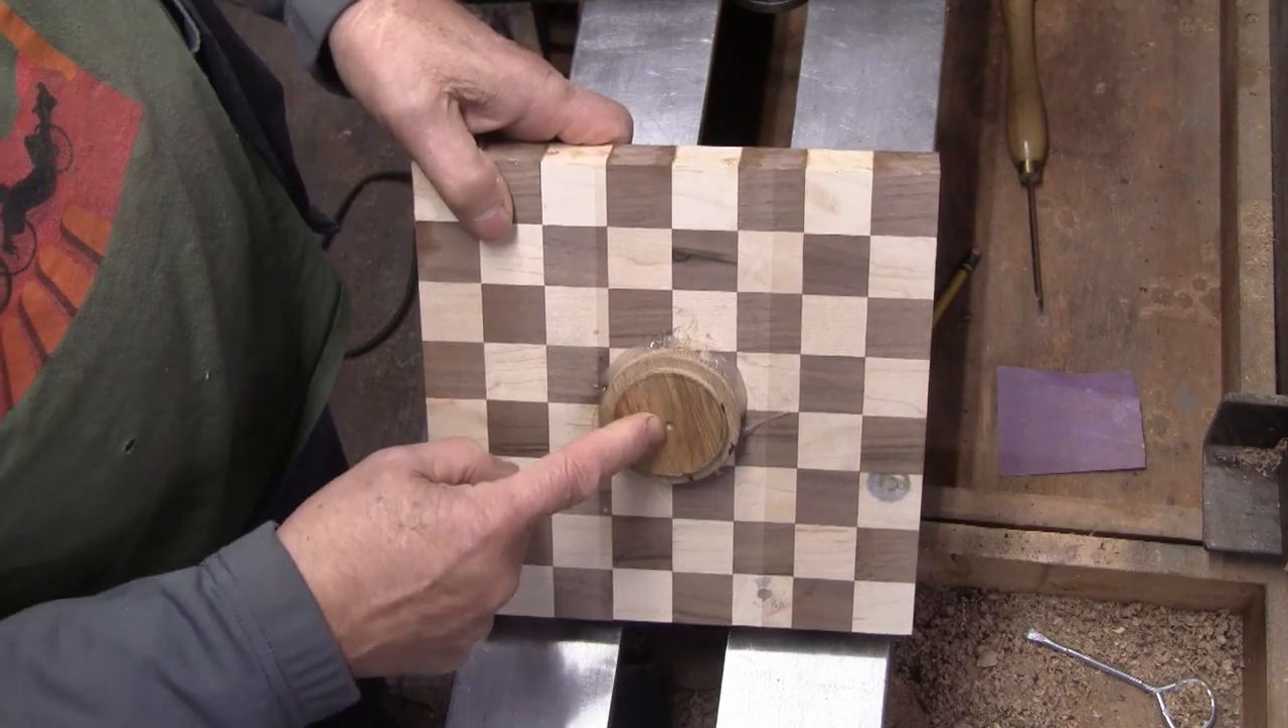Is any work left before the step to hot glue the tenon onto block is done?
No.